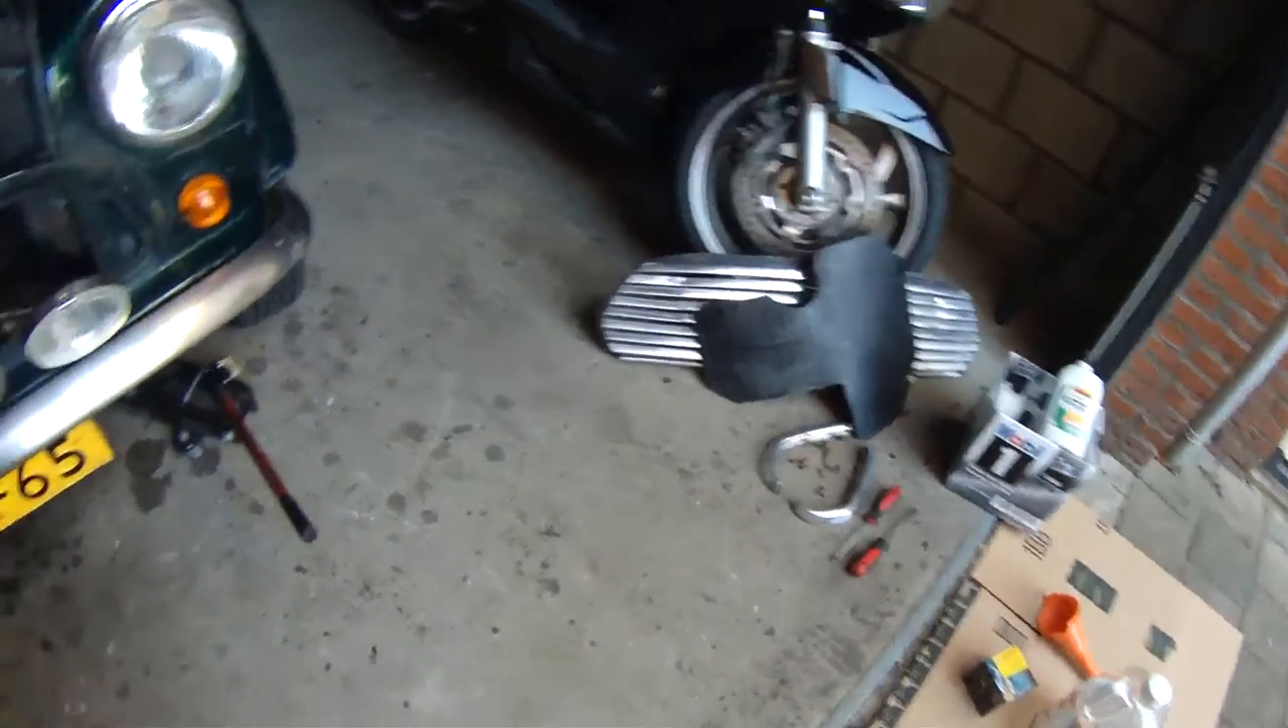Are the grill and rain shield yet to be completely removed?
No.